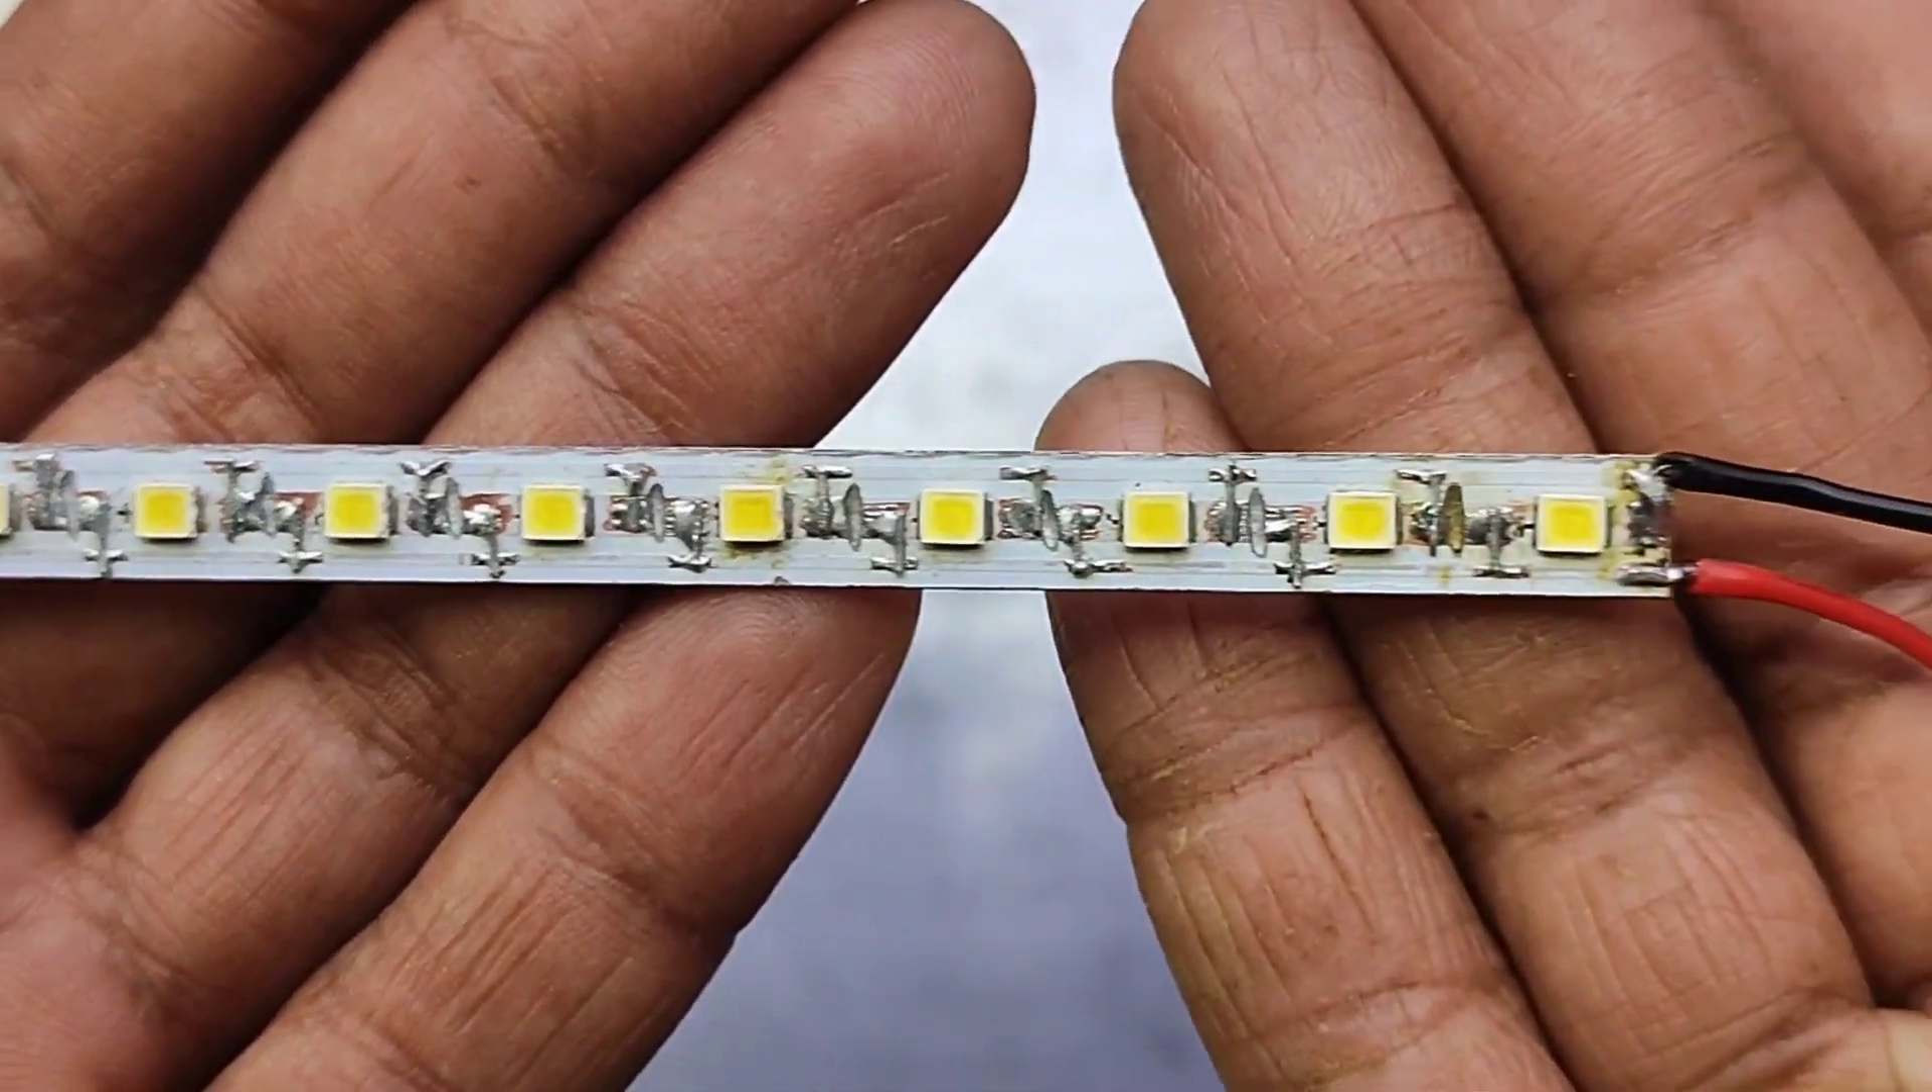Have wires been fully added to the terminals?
Yes.